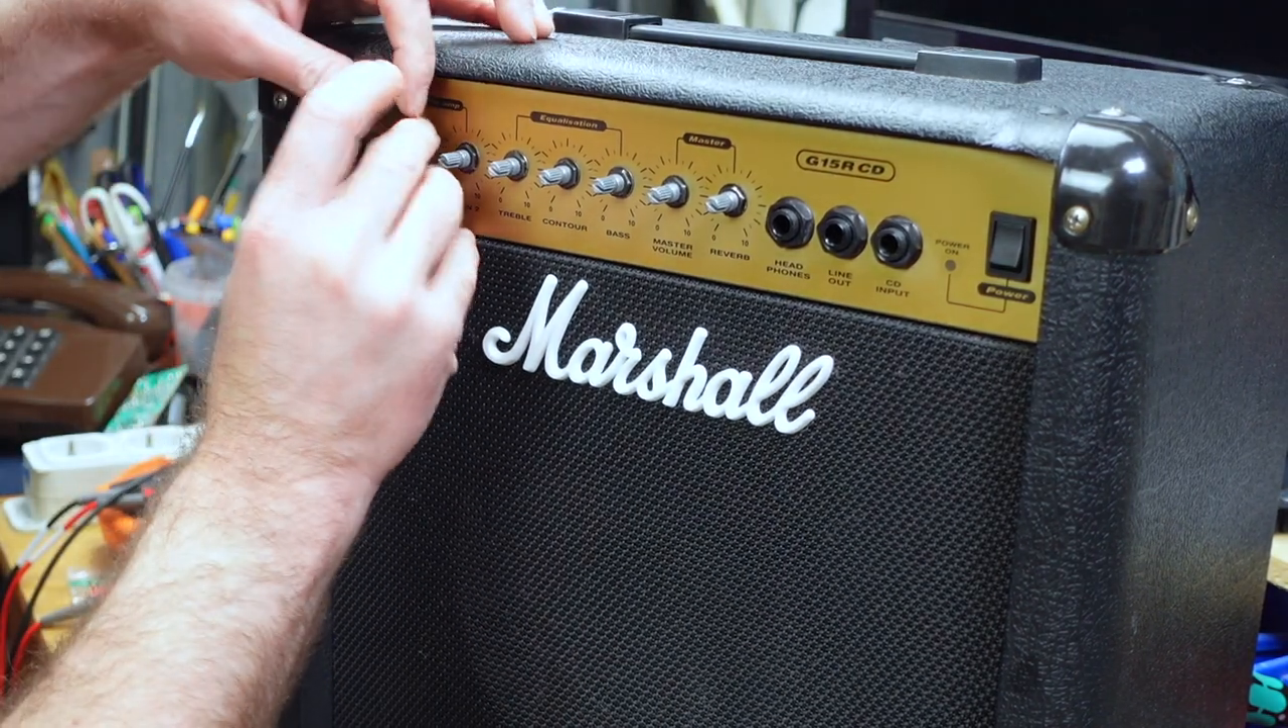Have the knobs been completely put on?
No.